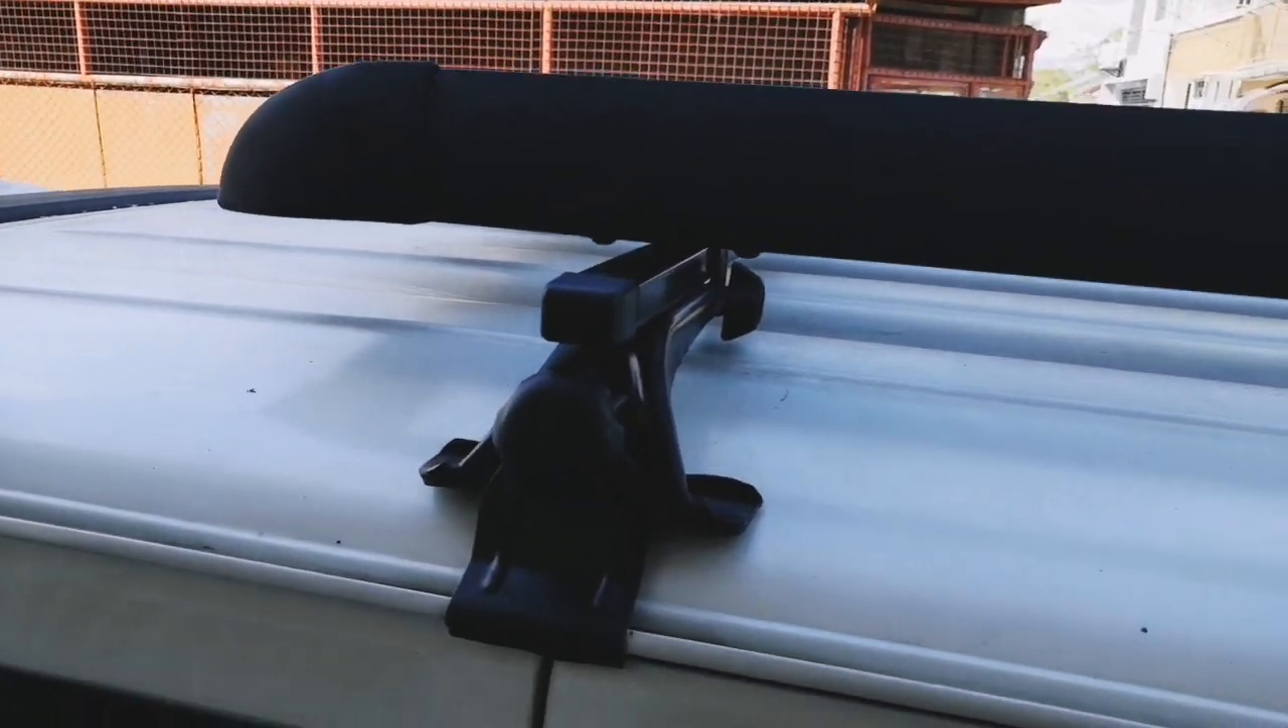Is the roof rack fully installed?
Yes.